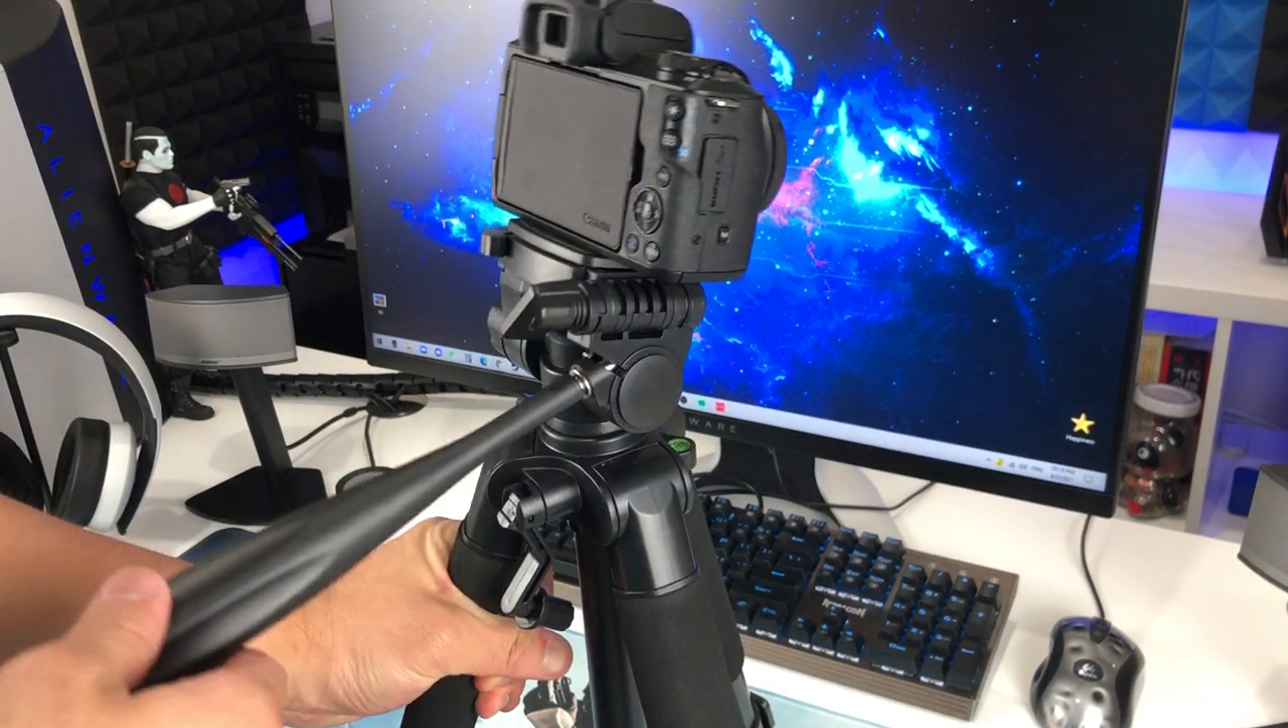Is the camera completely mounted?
Yes.